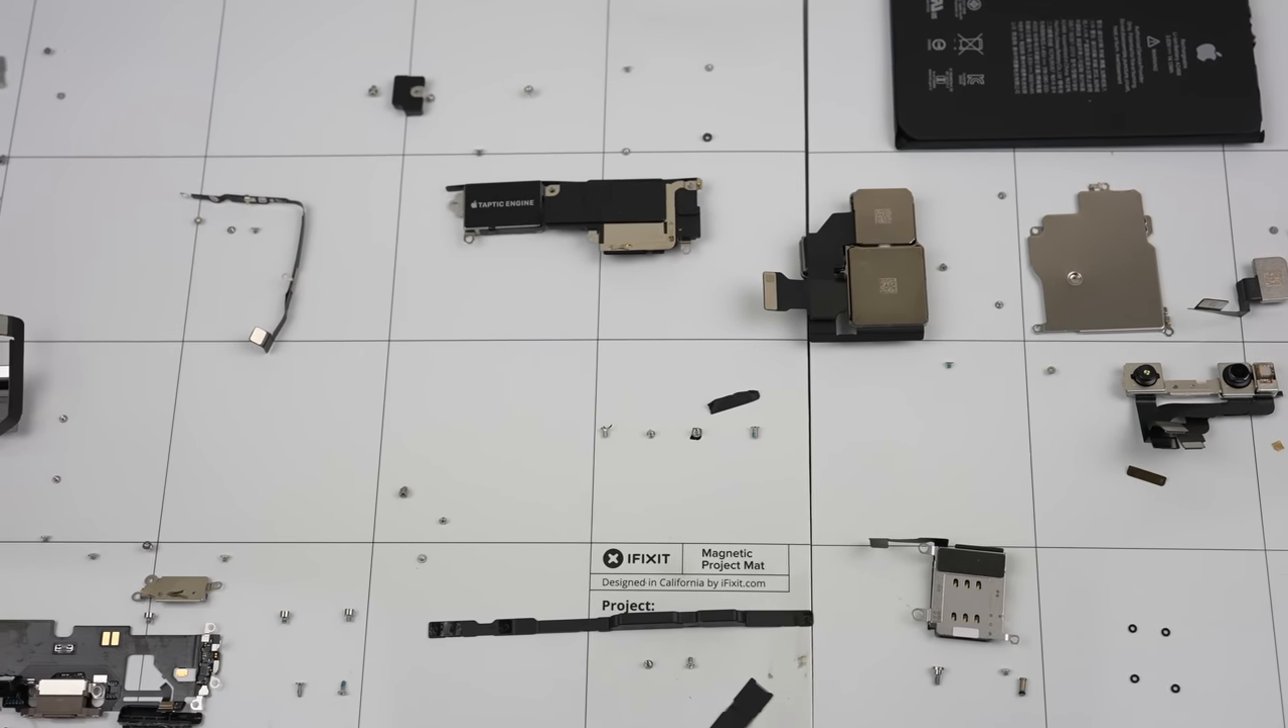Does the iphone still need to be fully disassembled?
No.